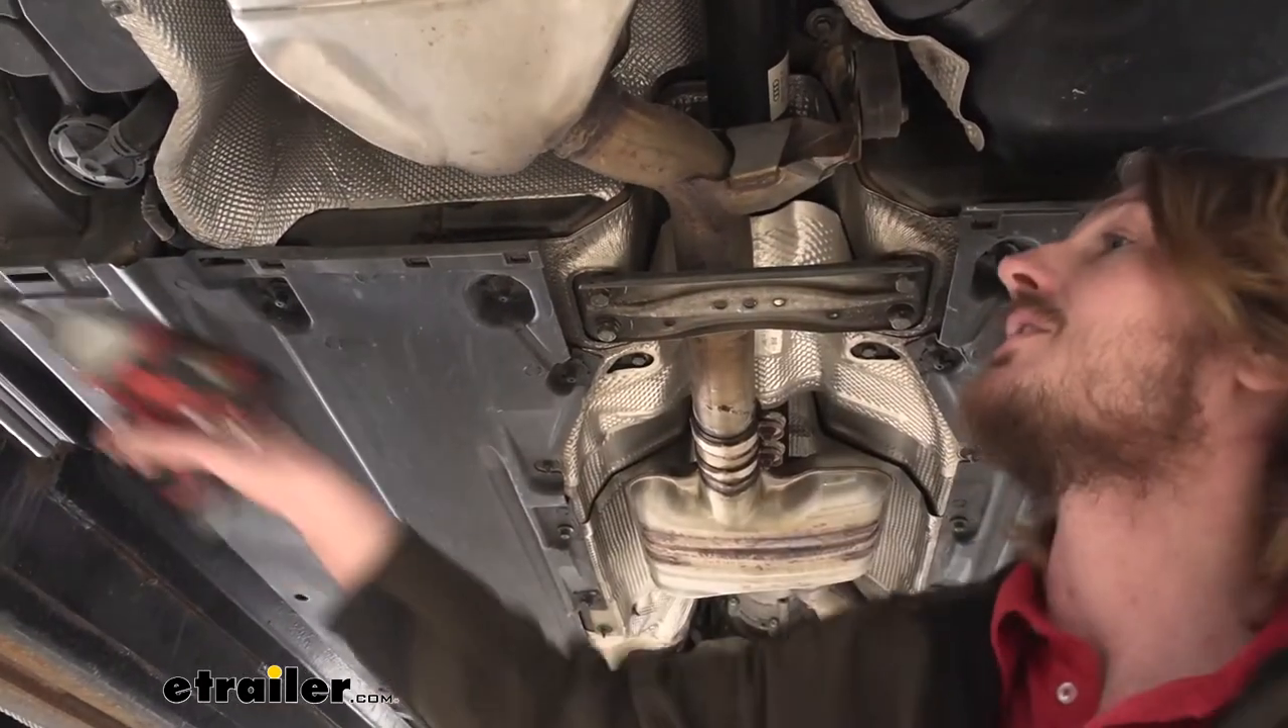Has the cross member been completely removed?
No.